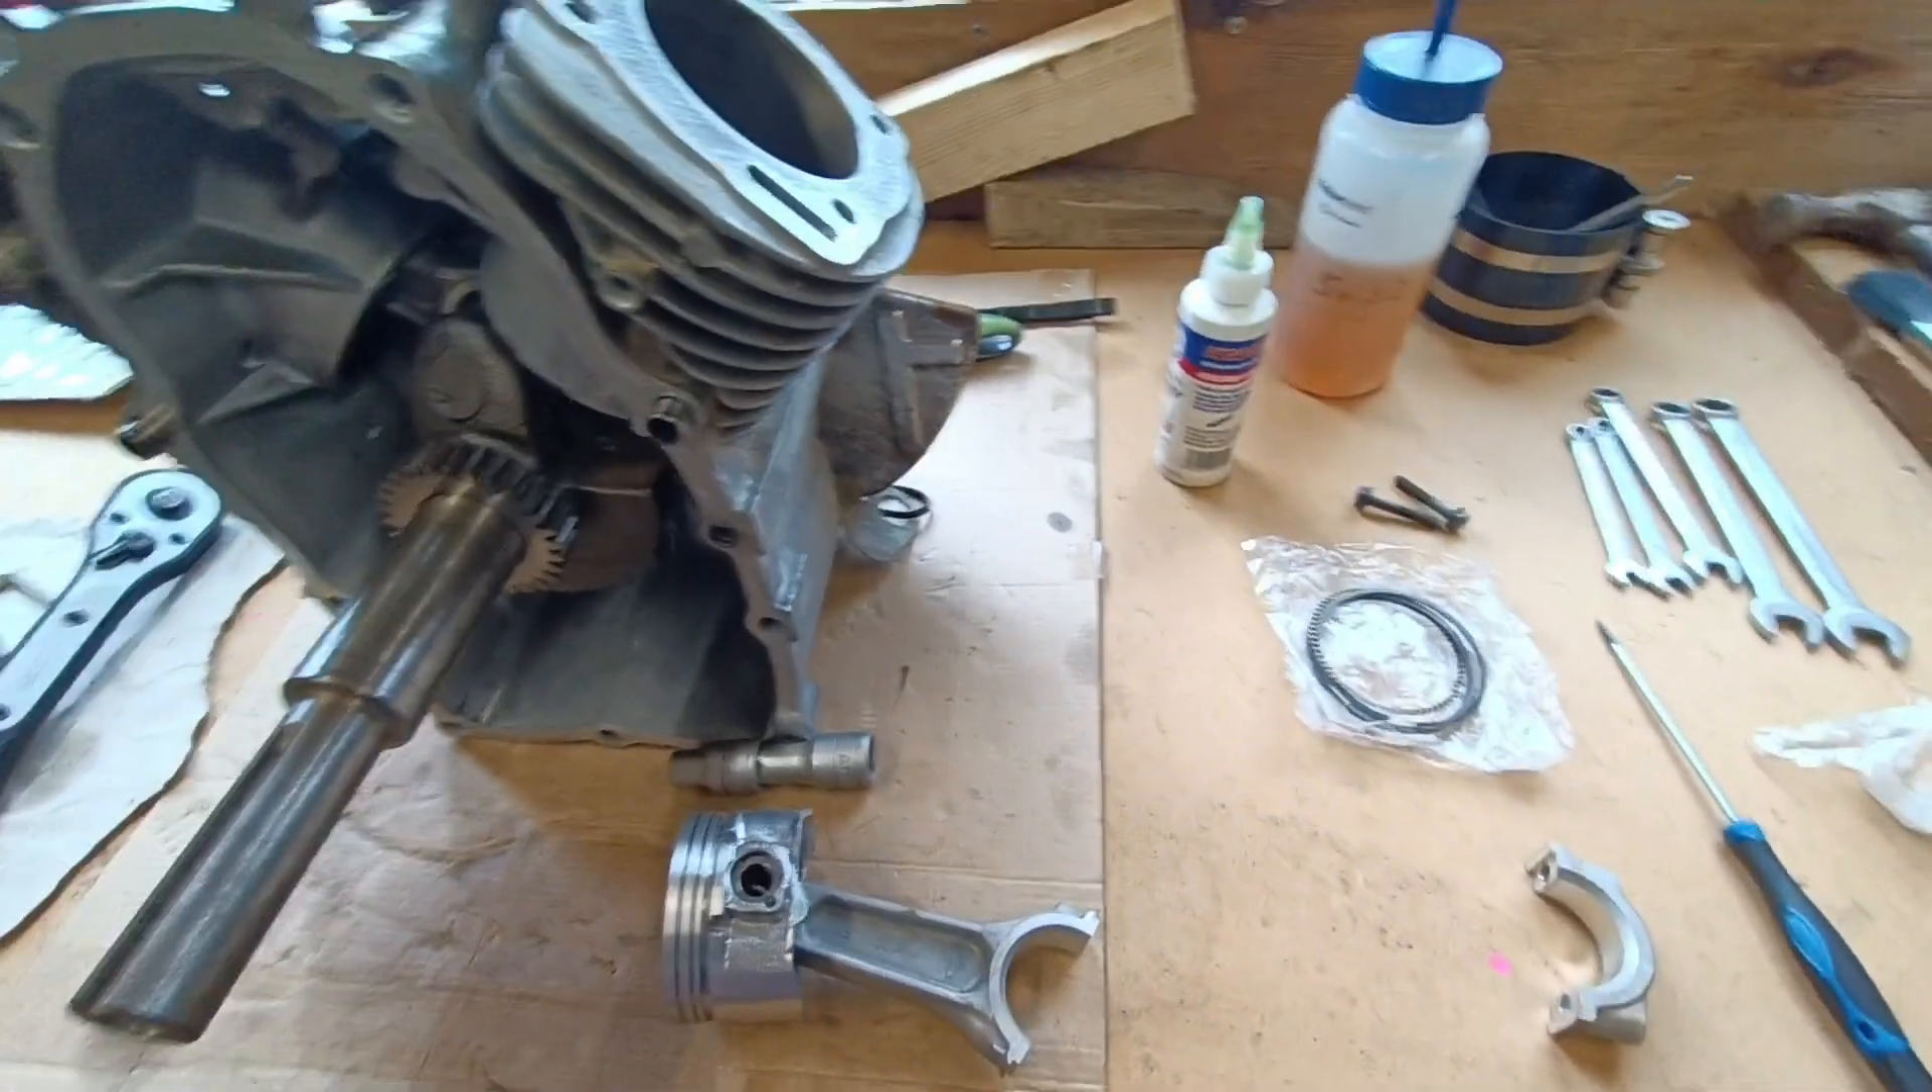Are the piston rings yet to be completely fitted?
Yes.